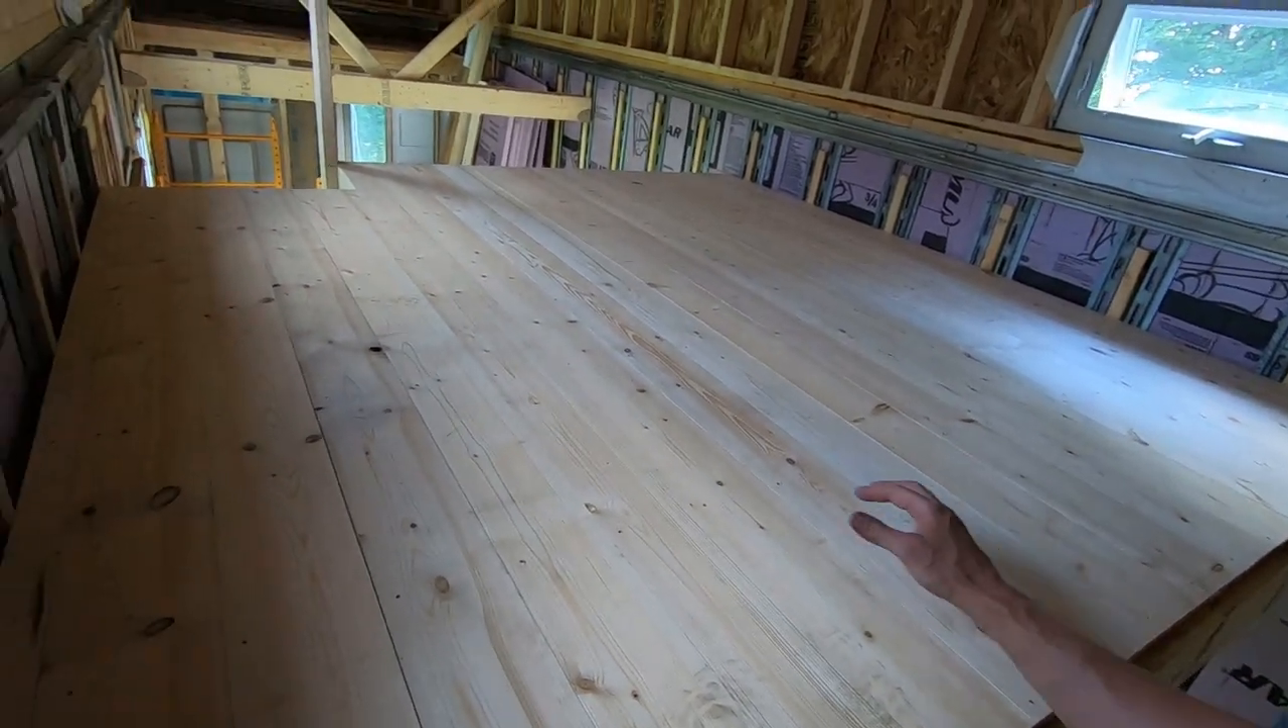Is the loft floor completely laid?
Yes.